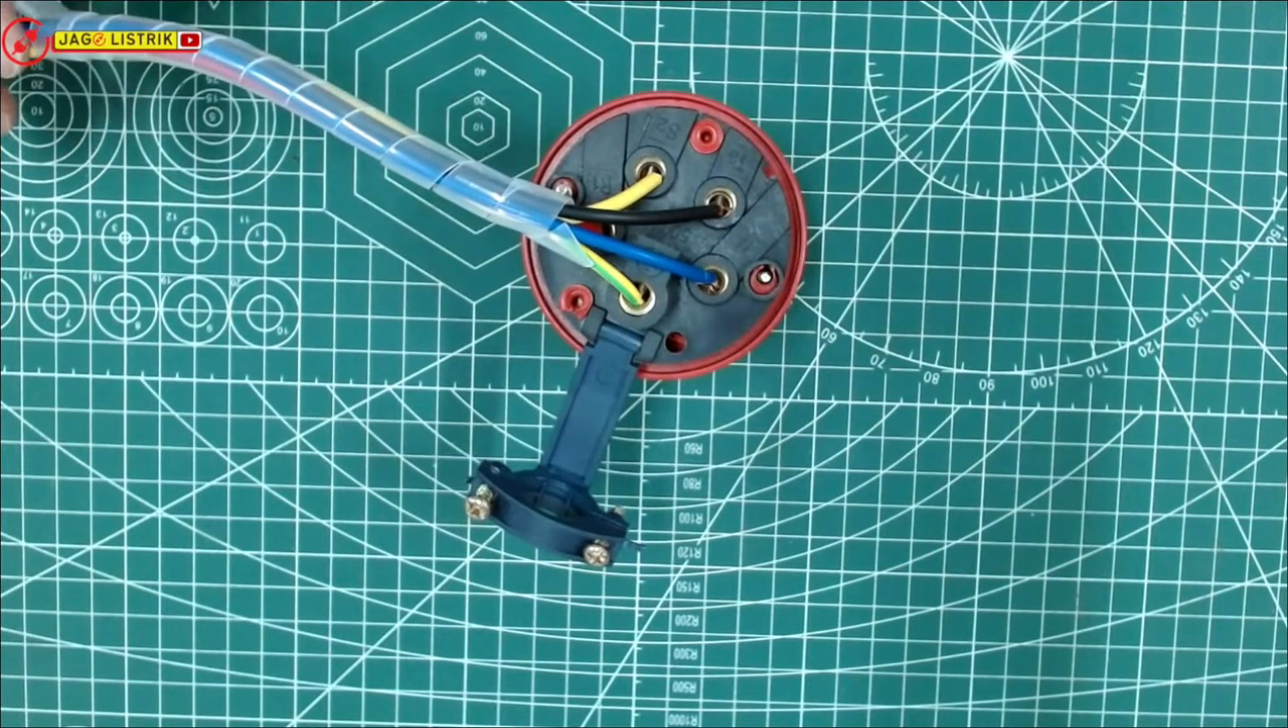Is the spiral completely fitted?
Yes.